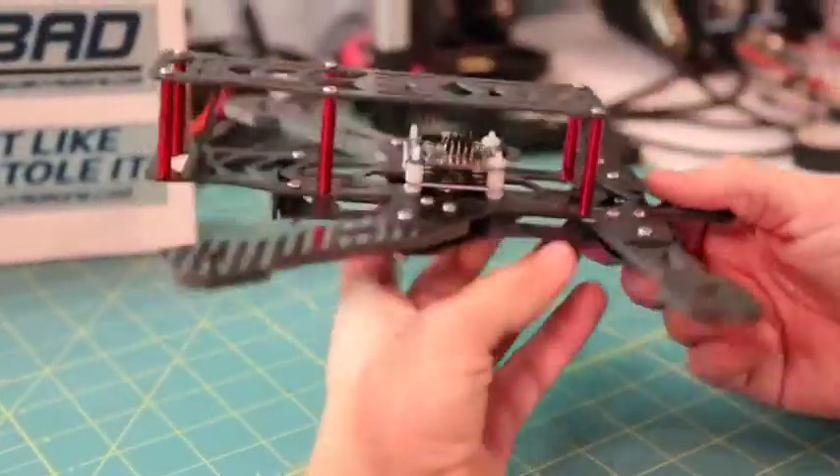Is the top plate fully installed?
Yes.